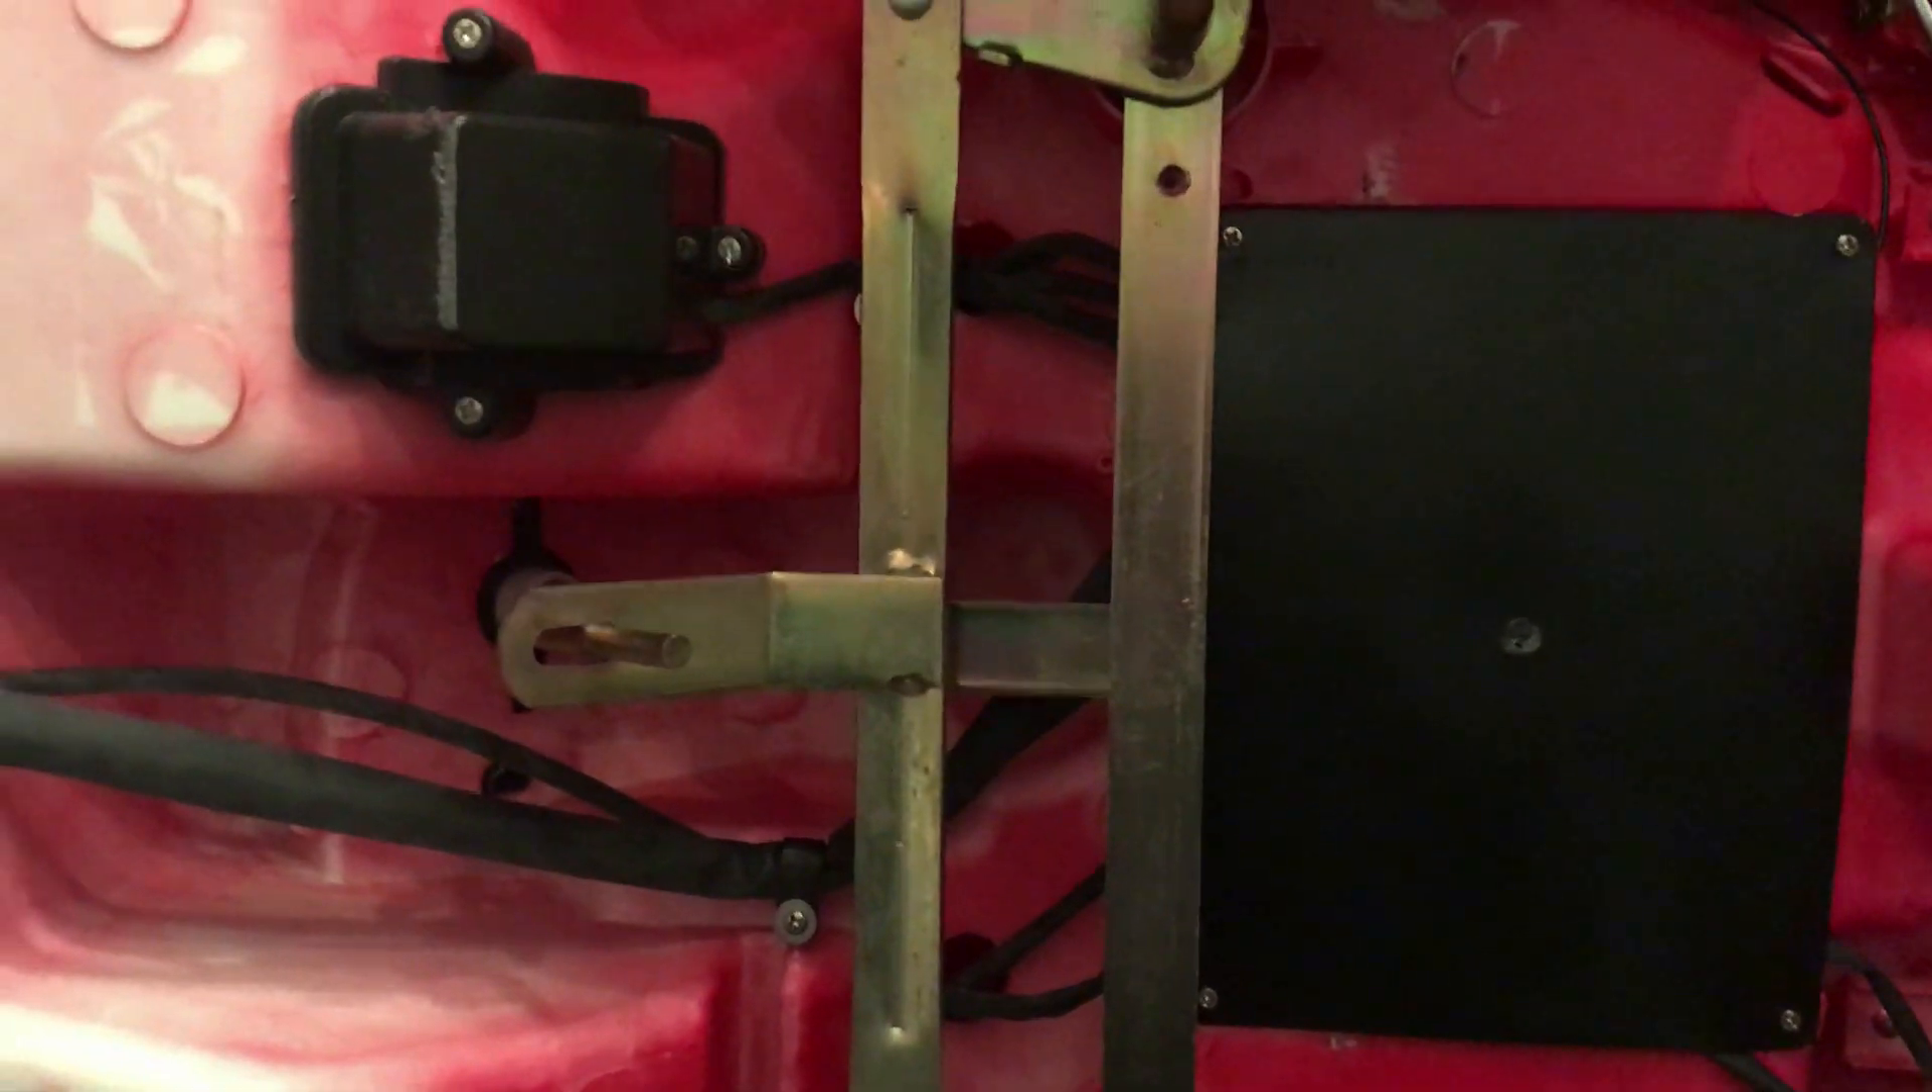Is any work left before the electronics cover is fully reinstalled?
No.